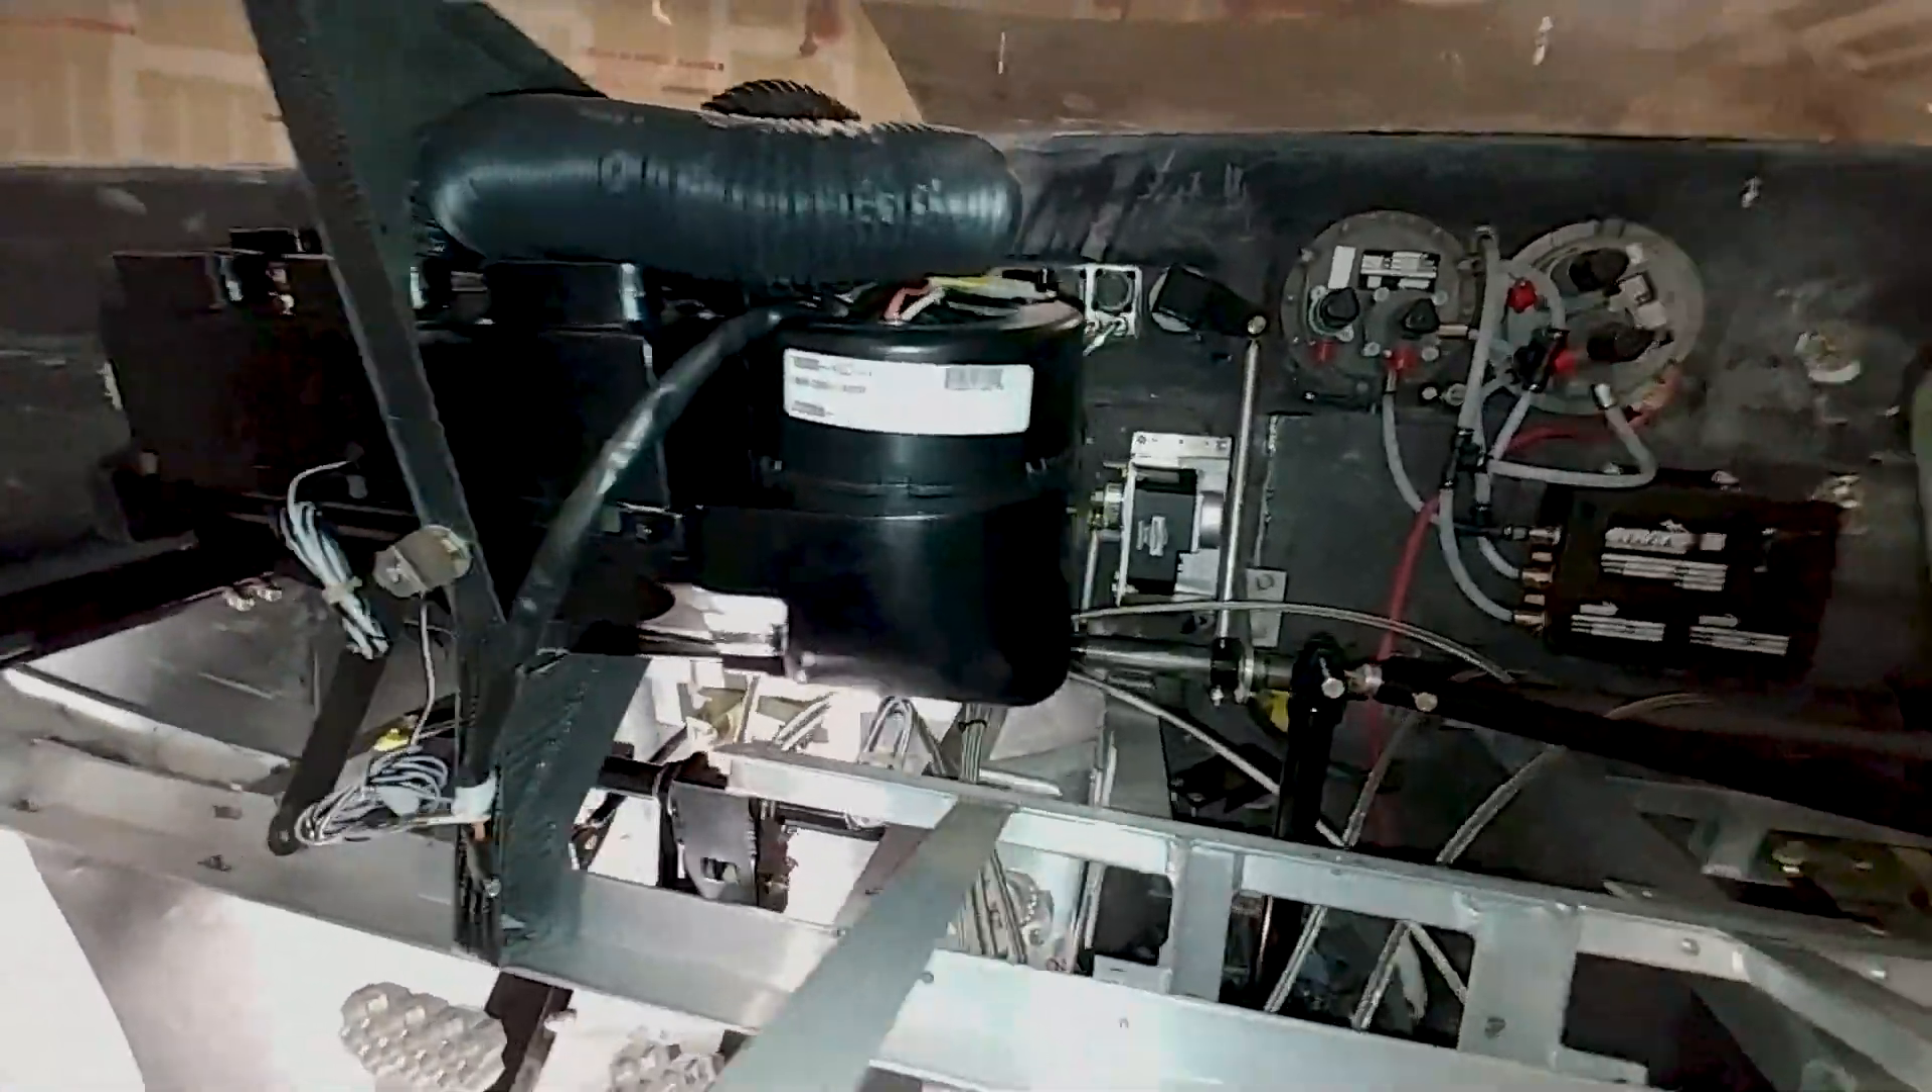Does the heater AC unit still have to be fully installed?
No.